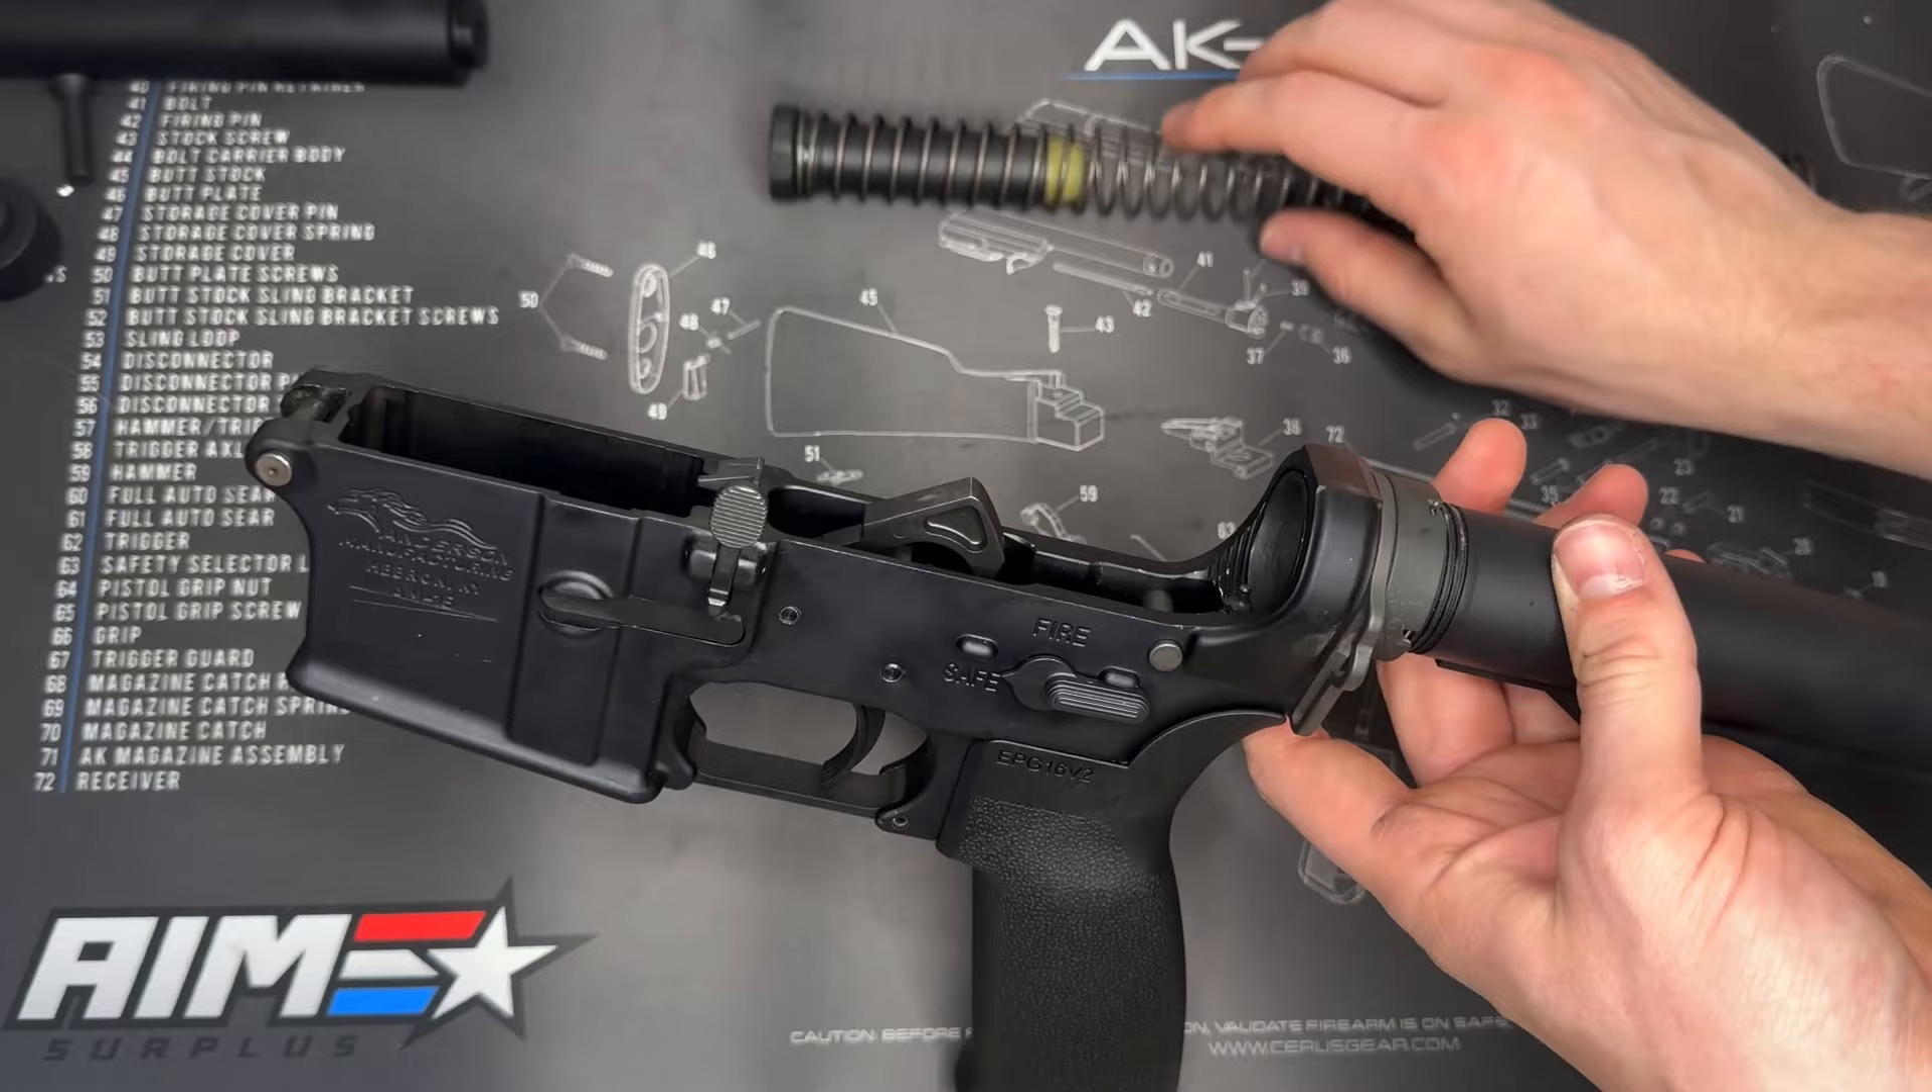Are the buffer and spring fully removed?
Yes.